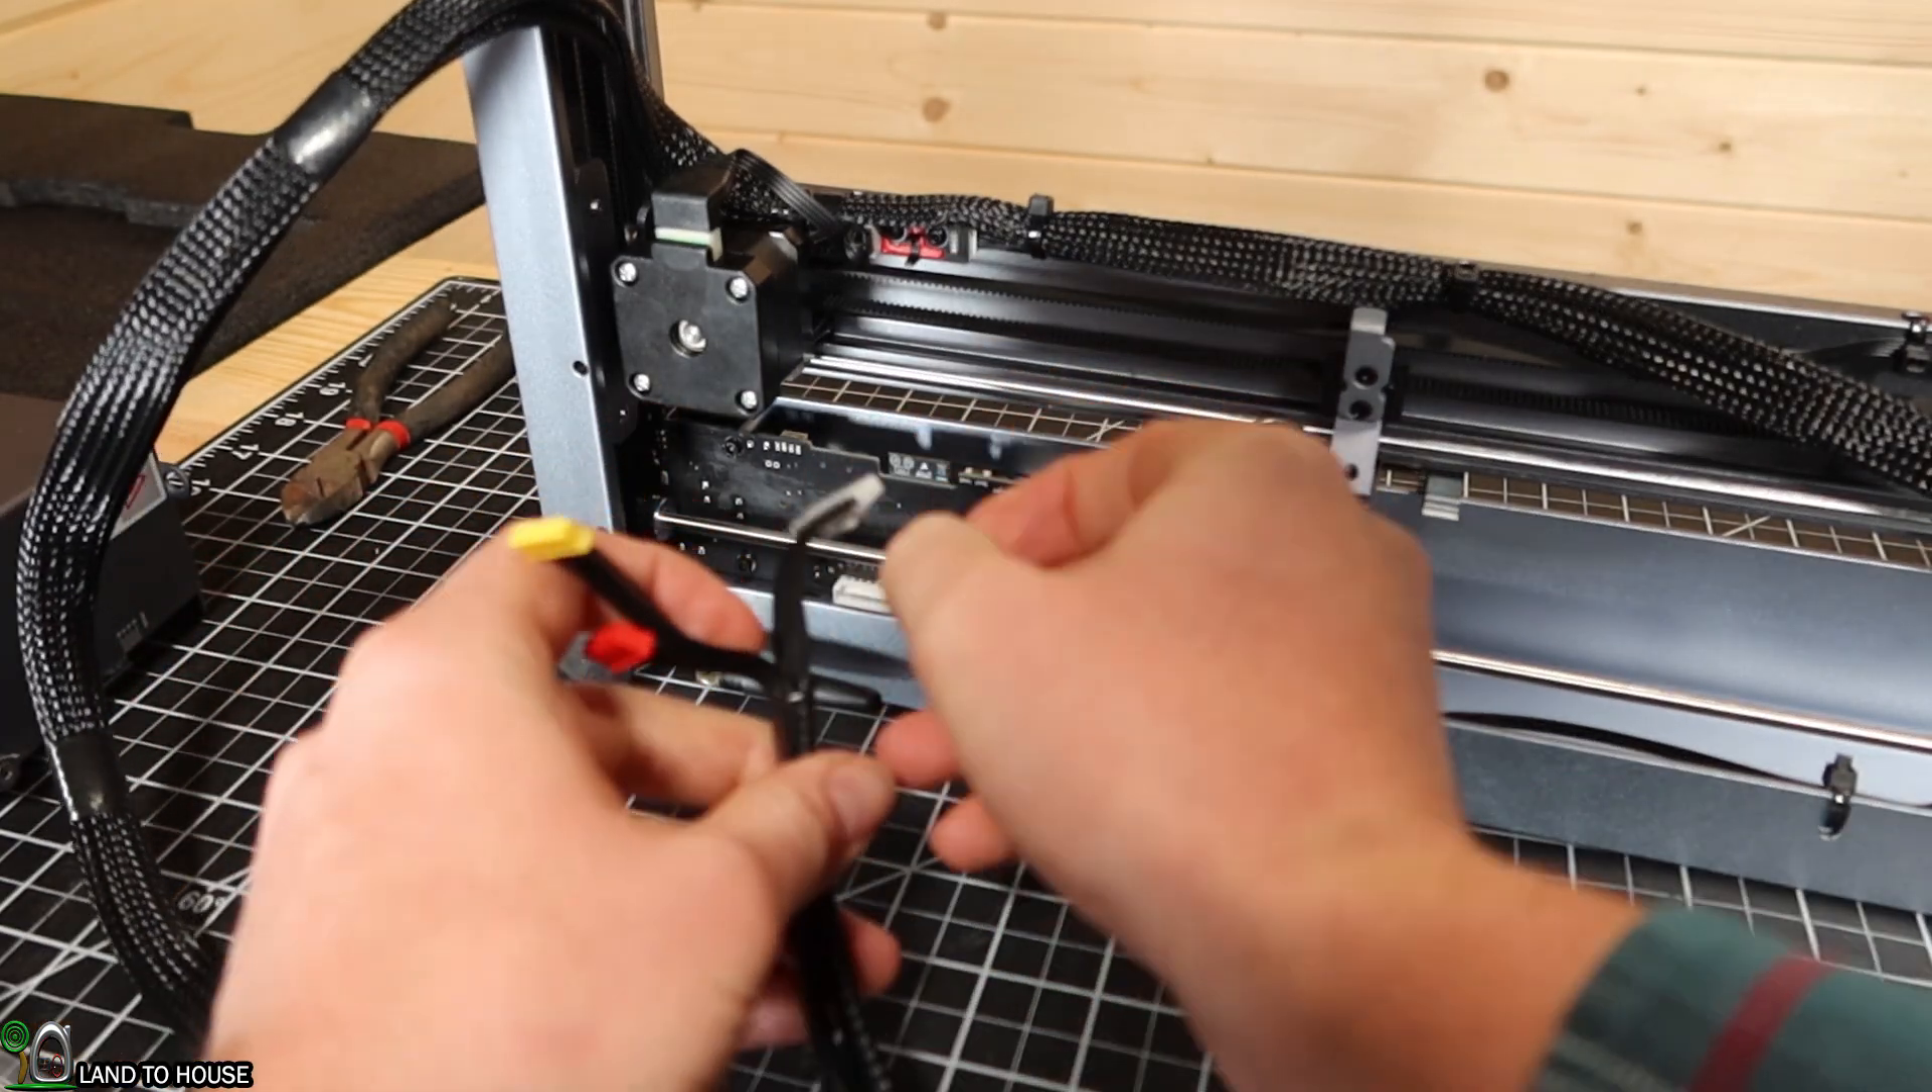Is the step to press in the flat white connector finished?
No.